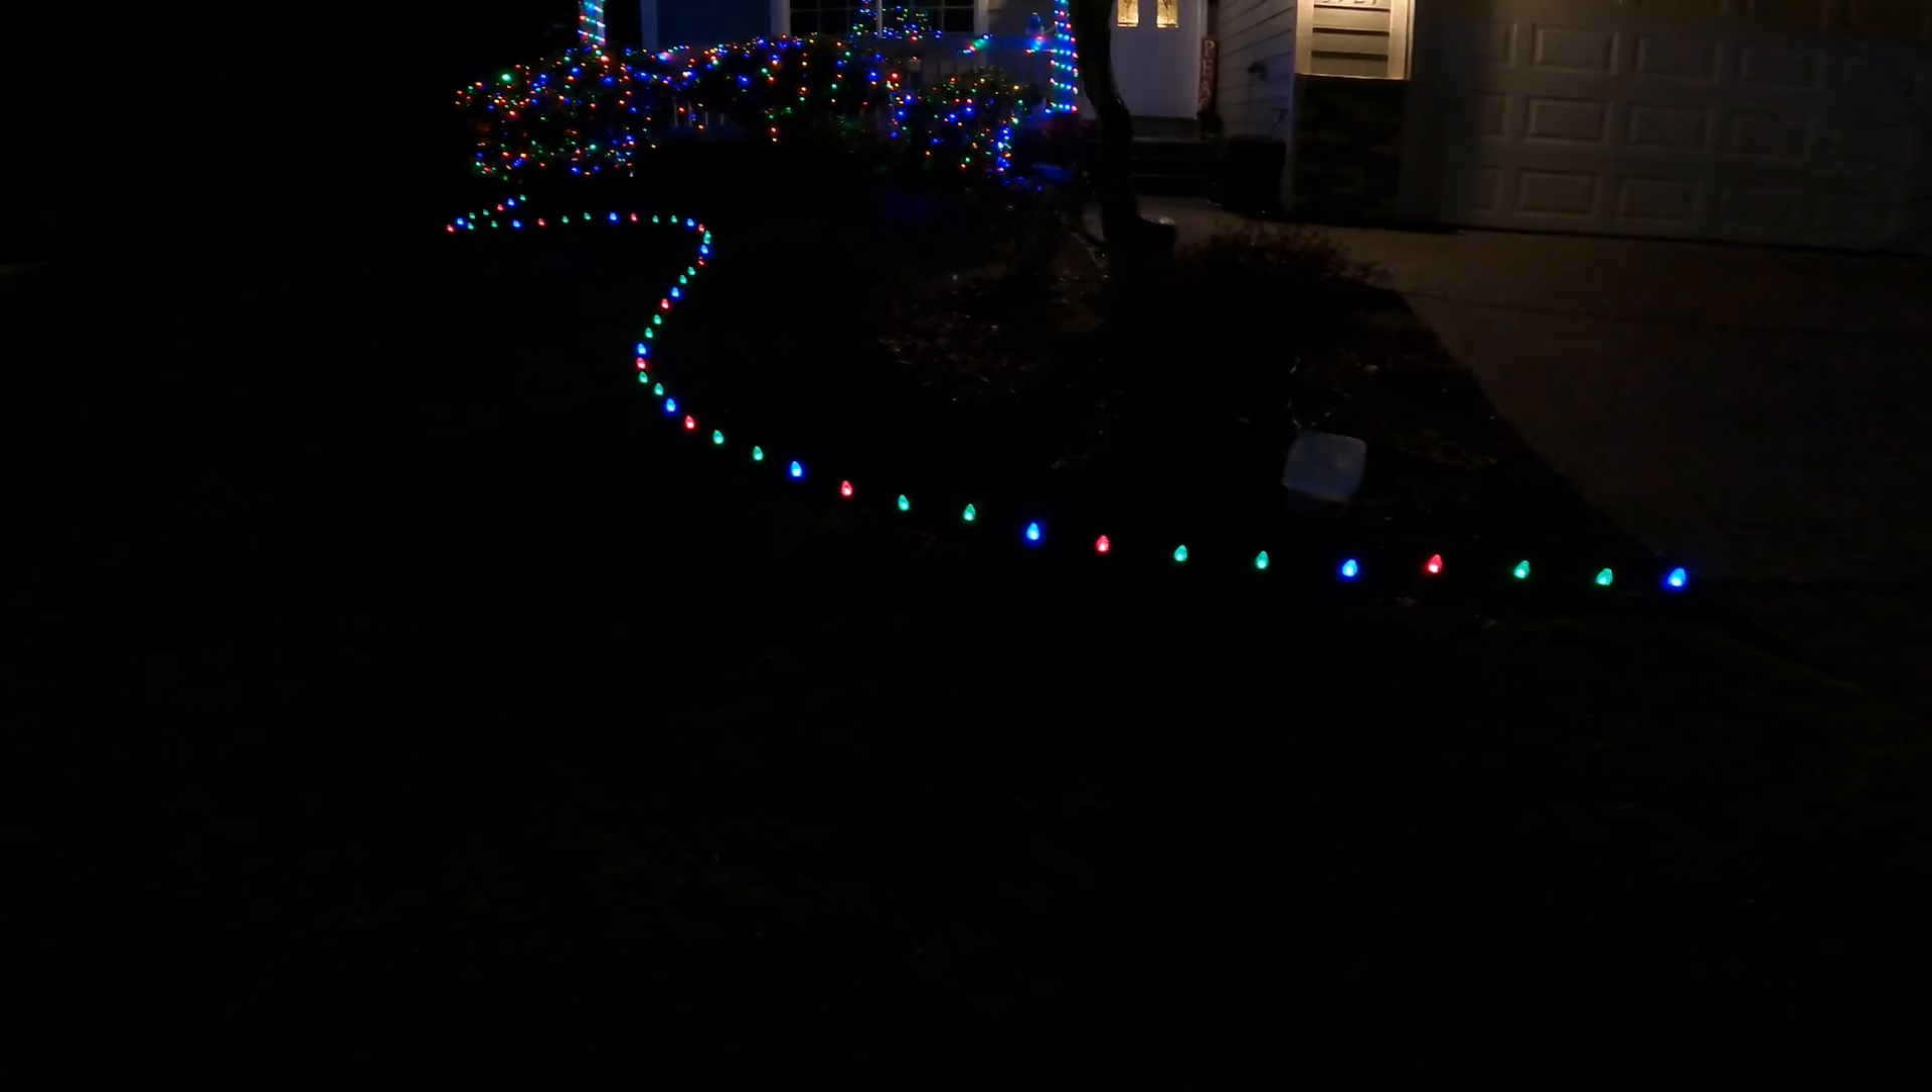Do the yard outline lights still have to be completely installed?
No.